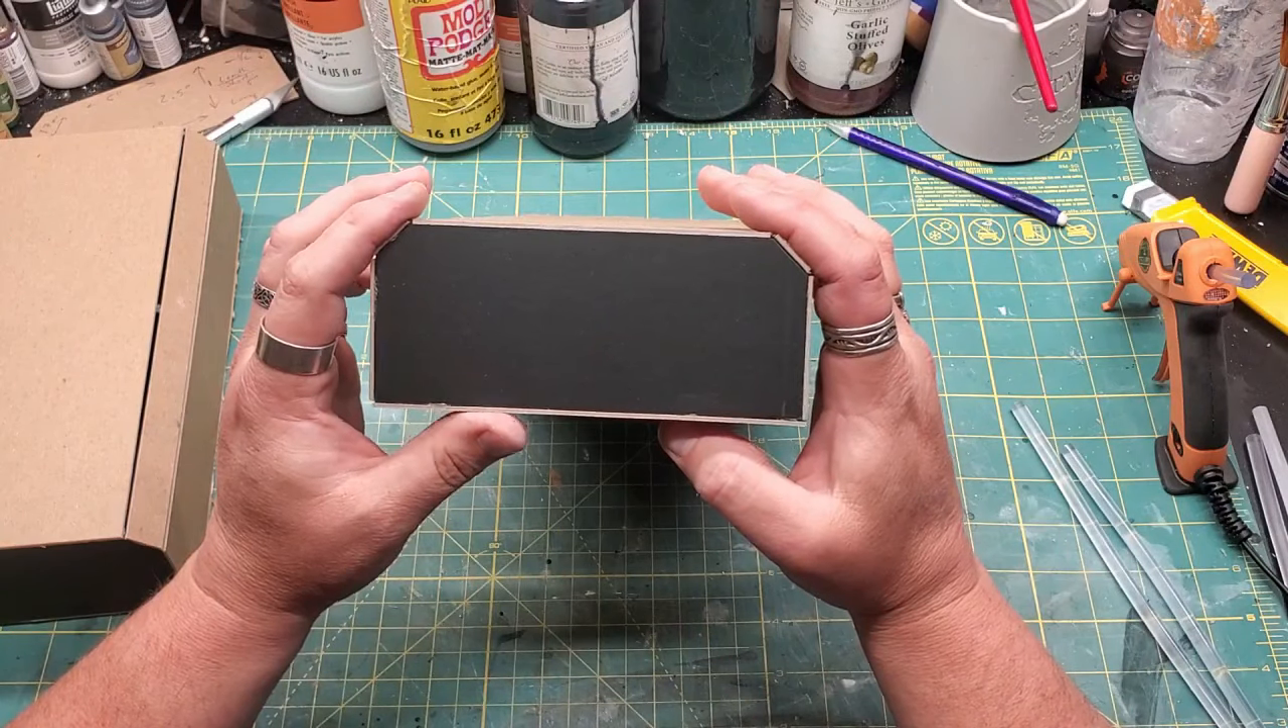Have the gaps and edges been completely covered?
No.